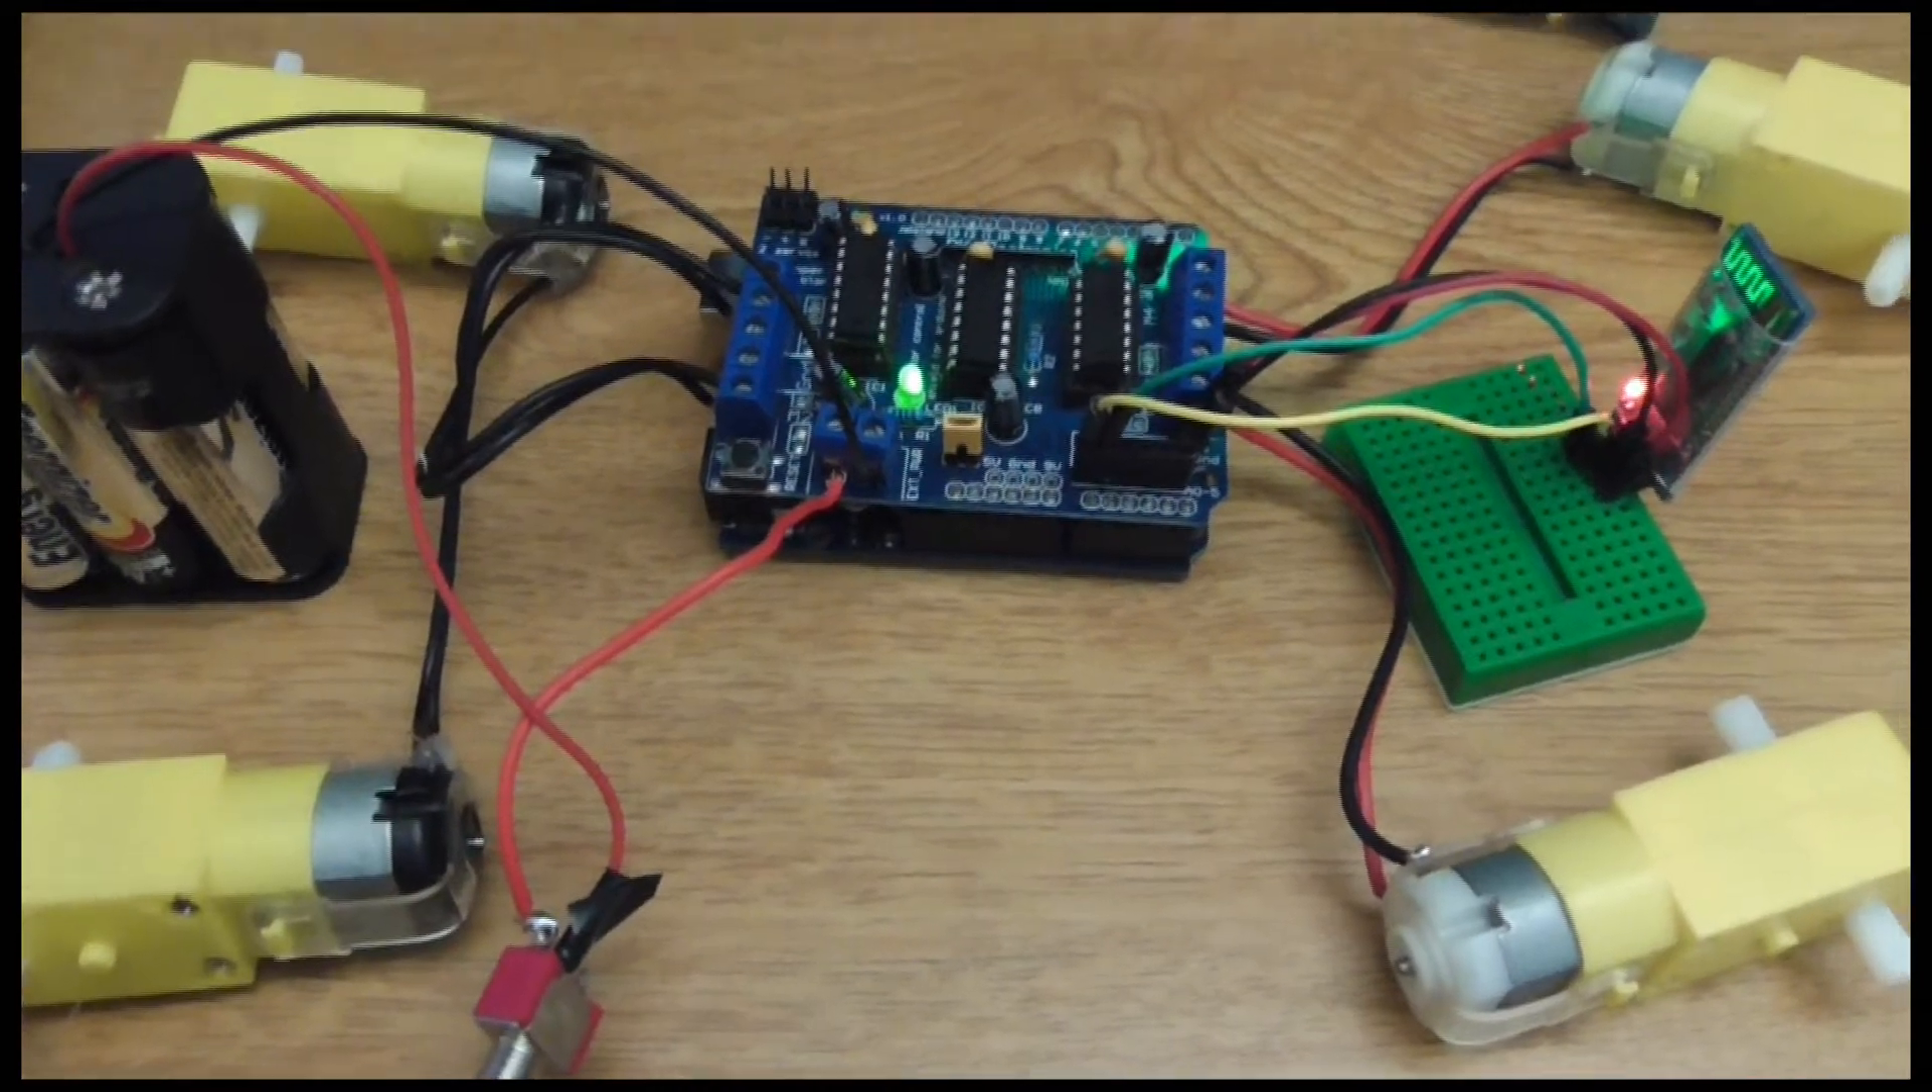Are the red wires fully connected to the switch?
Yes.